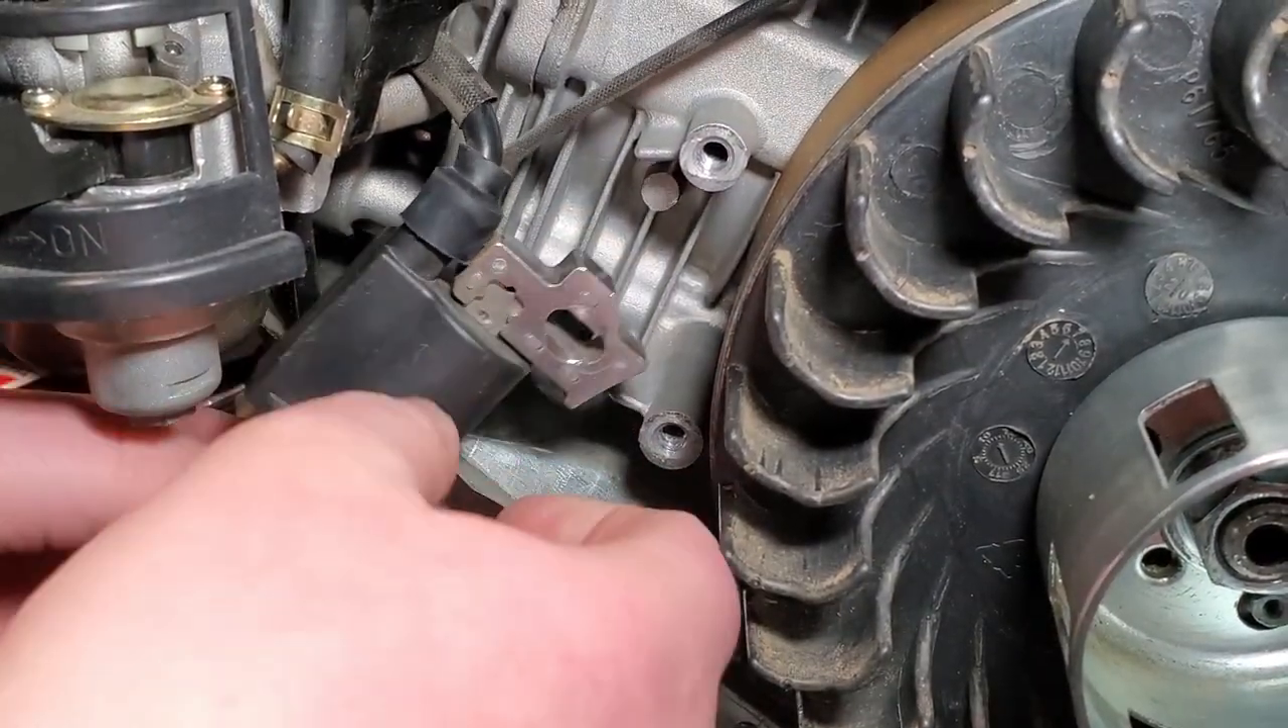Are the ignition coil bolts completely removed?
Yes.